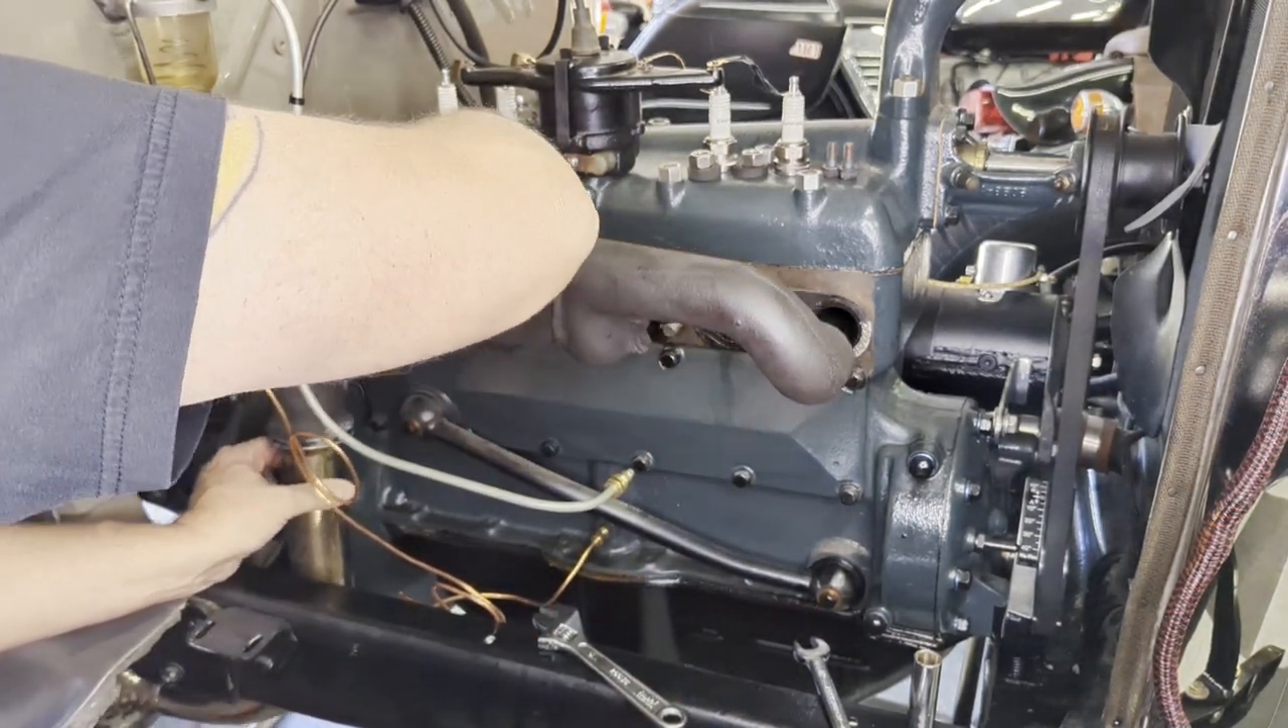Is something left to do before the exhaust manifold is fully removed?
Yes.